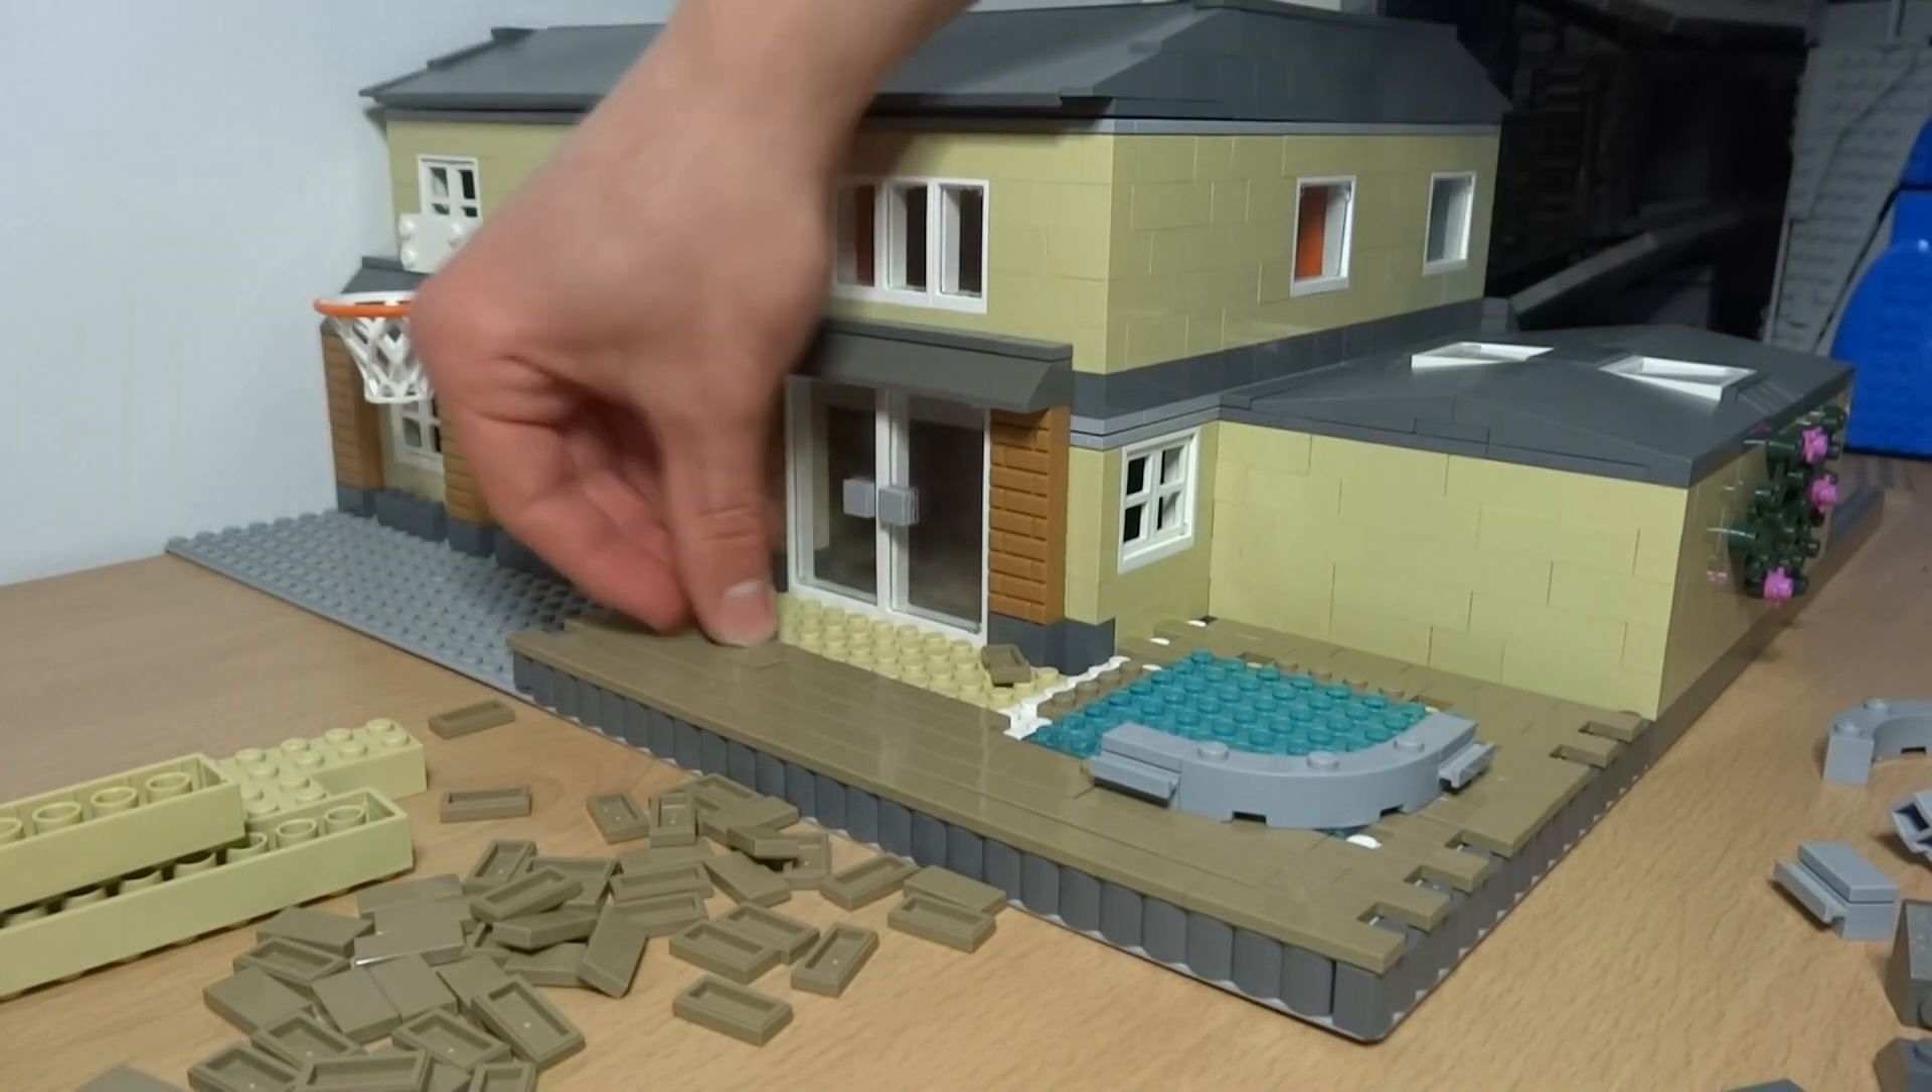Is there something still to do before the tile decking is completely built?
Yes.